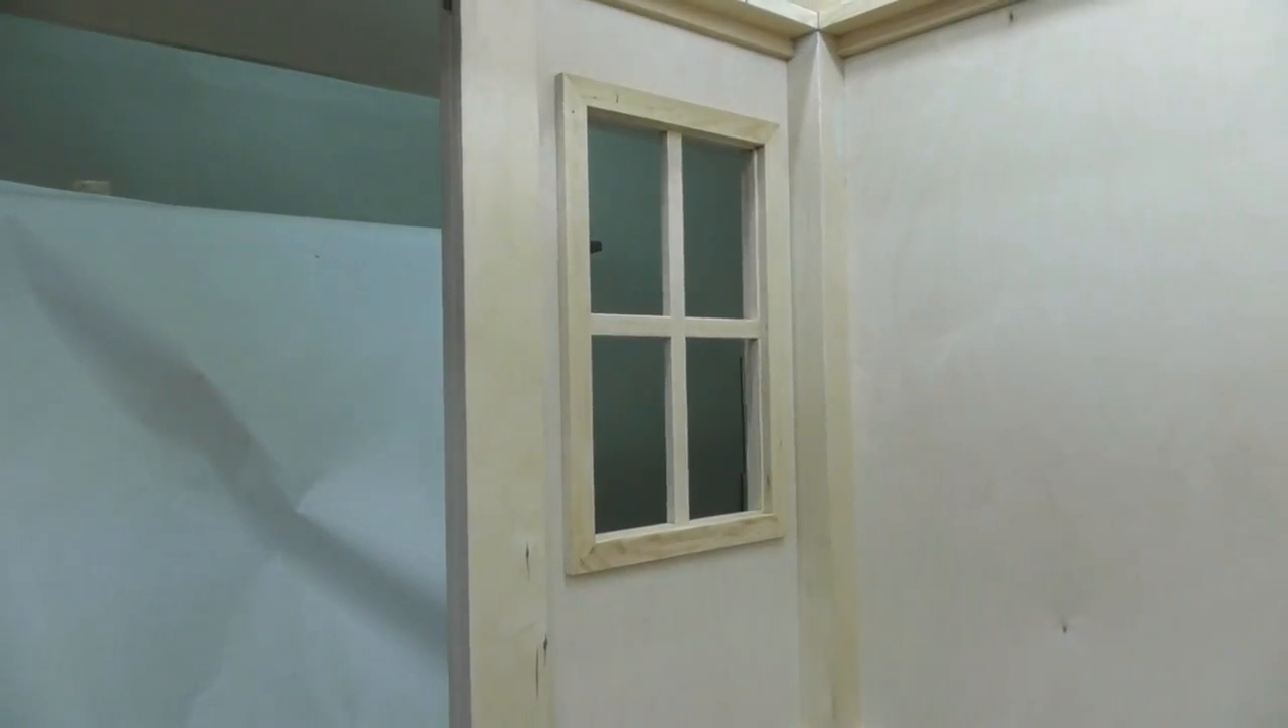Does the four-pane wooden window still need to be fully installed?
No.